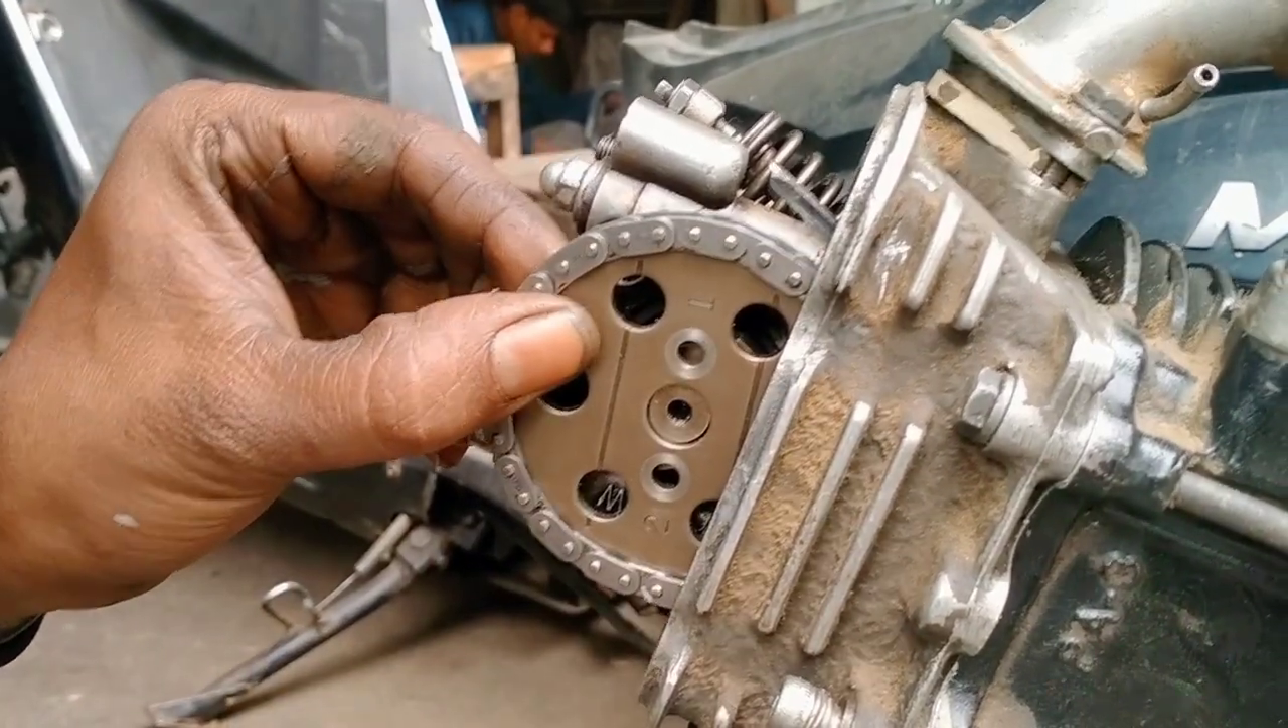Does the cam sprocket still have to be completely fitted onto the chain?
No.